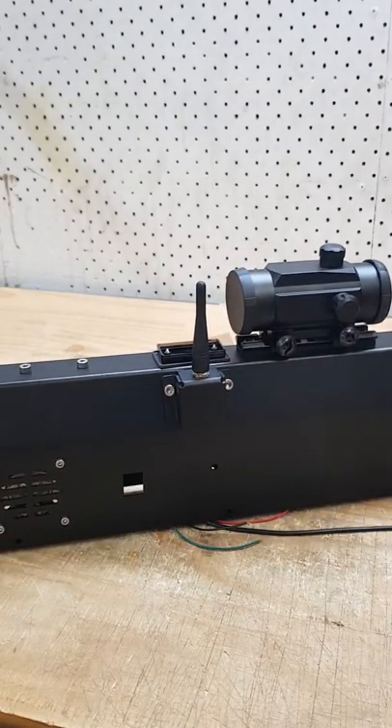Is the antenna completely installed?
Yes.